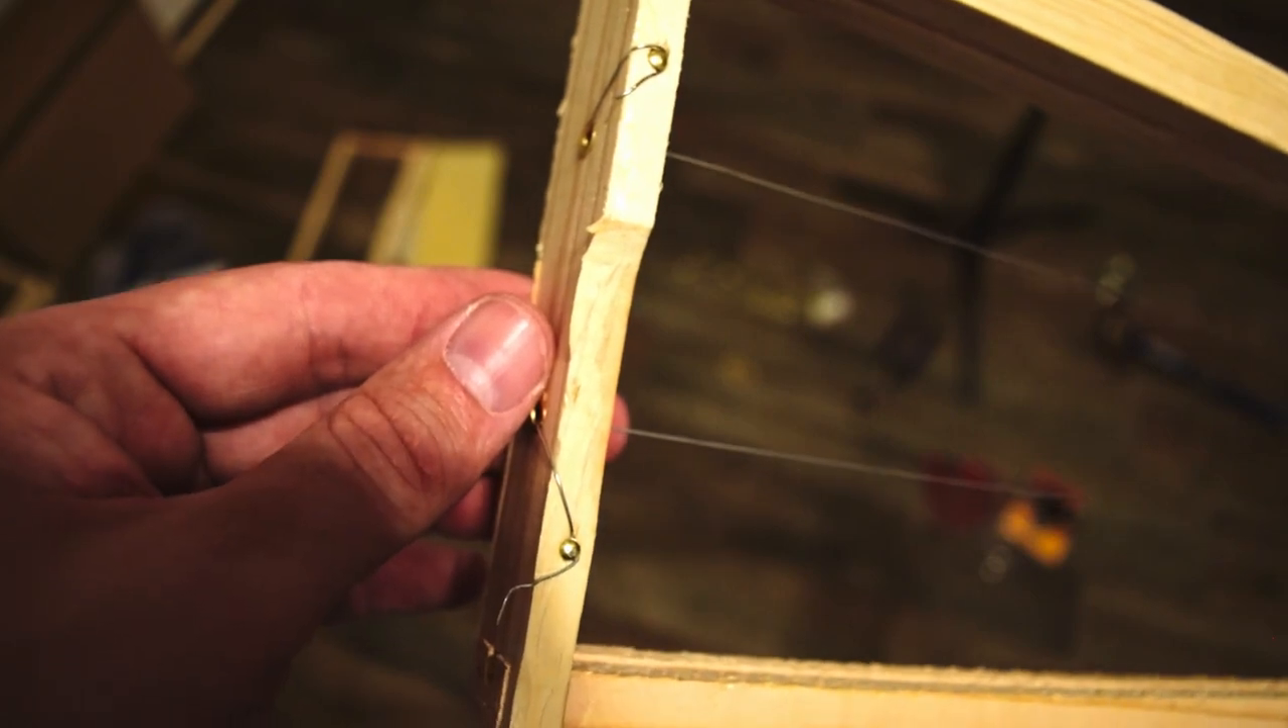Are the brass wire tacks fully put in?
Yes.